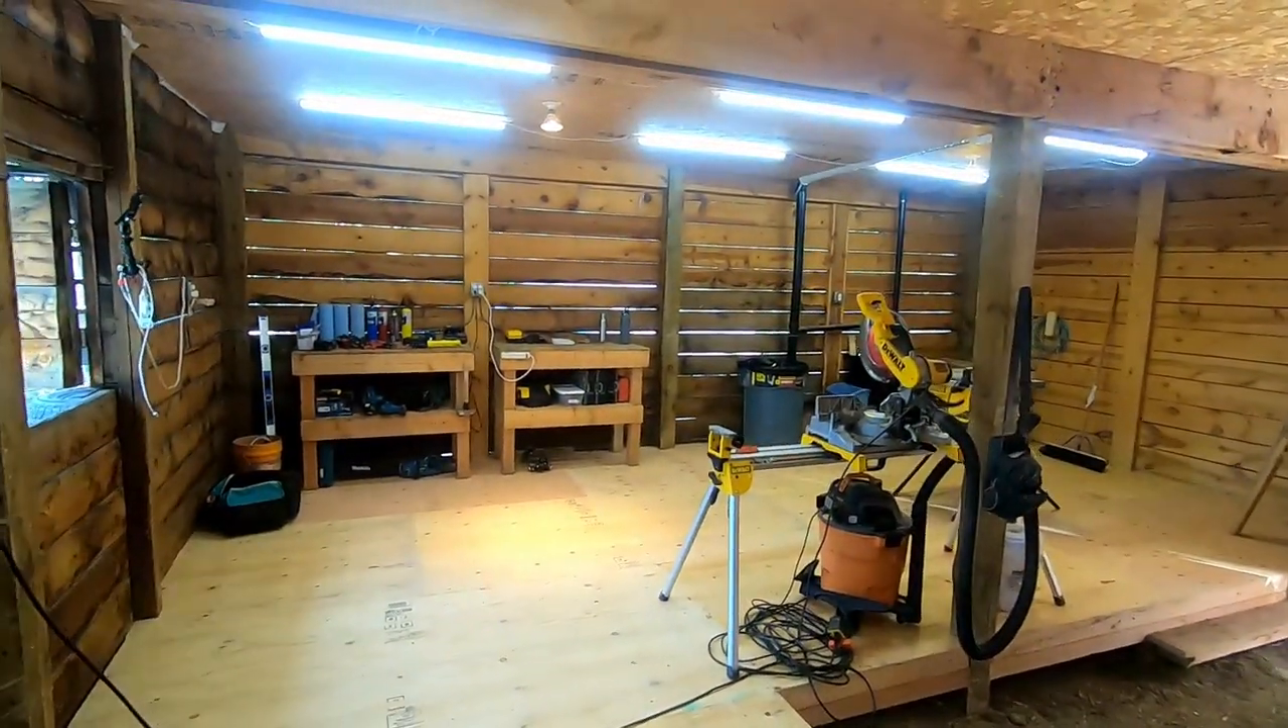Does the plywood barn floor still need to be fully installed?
No.